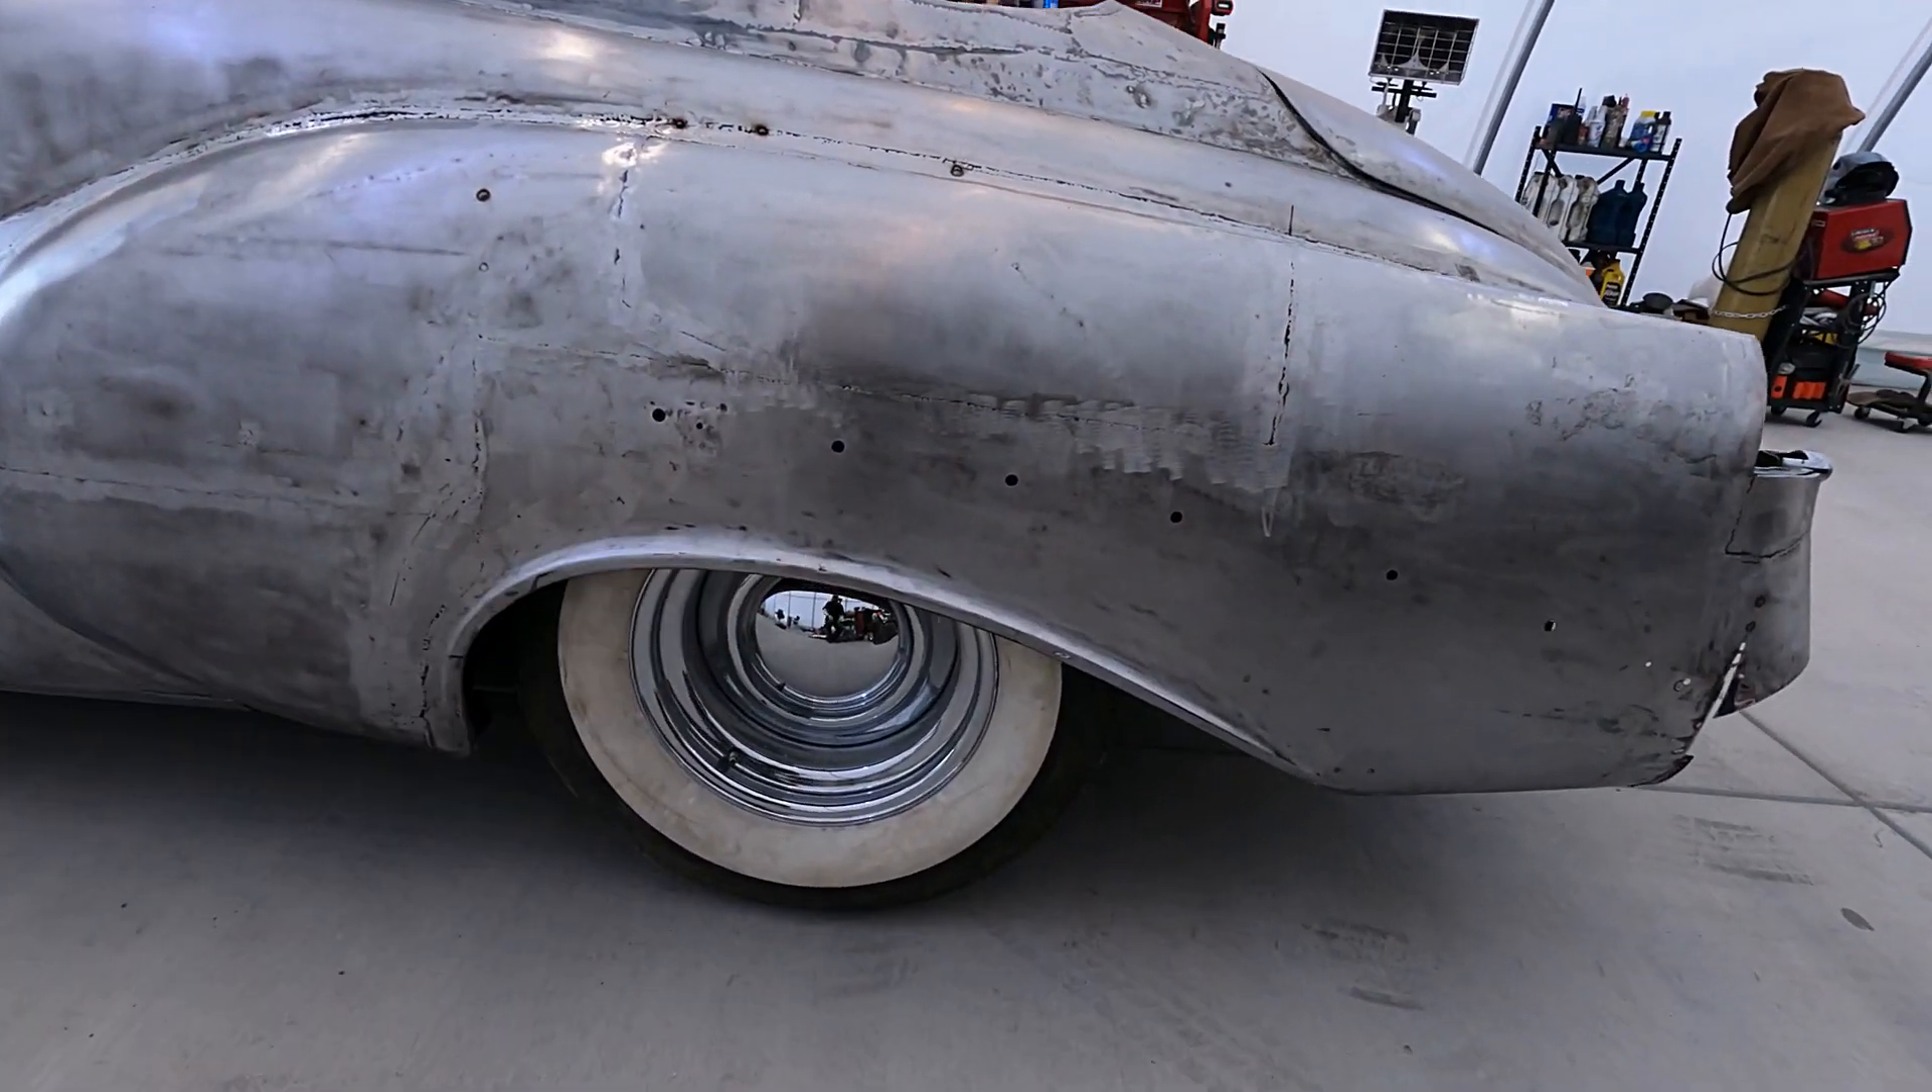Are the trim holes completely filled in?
No.